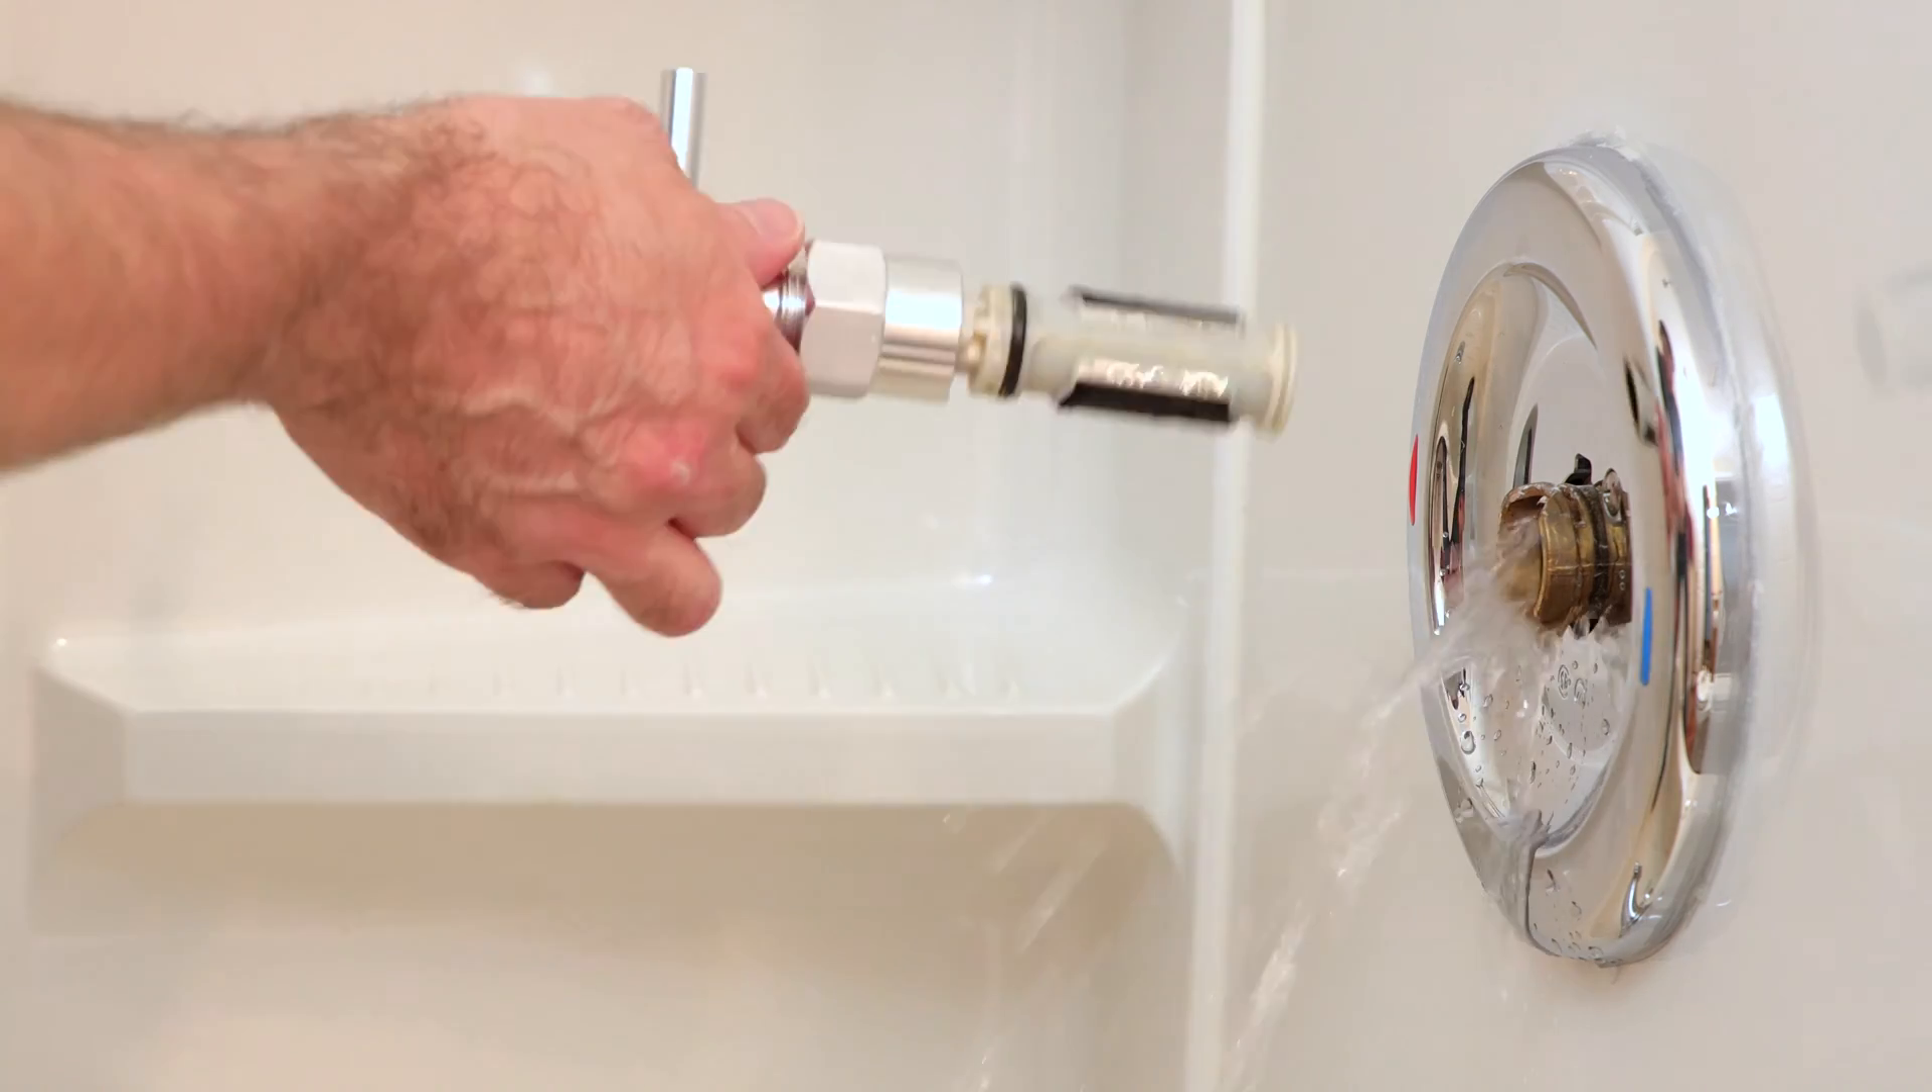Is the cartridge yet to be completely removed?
No.